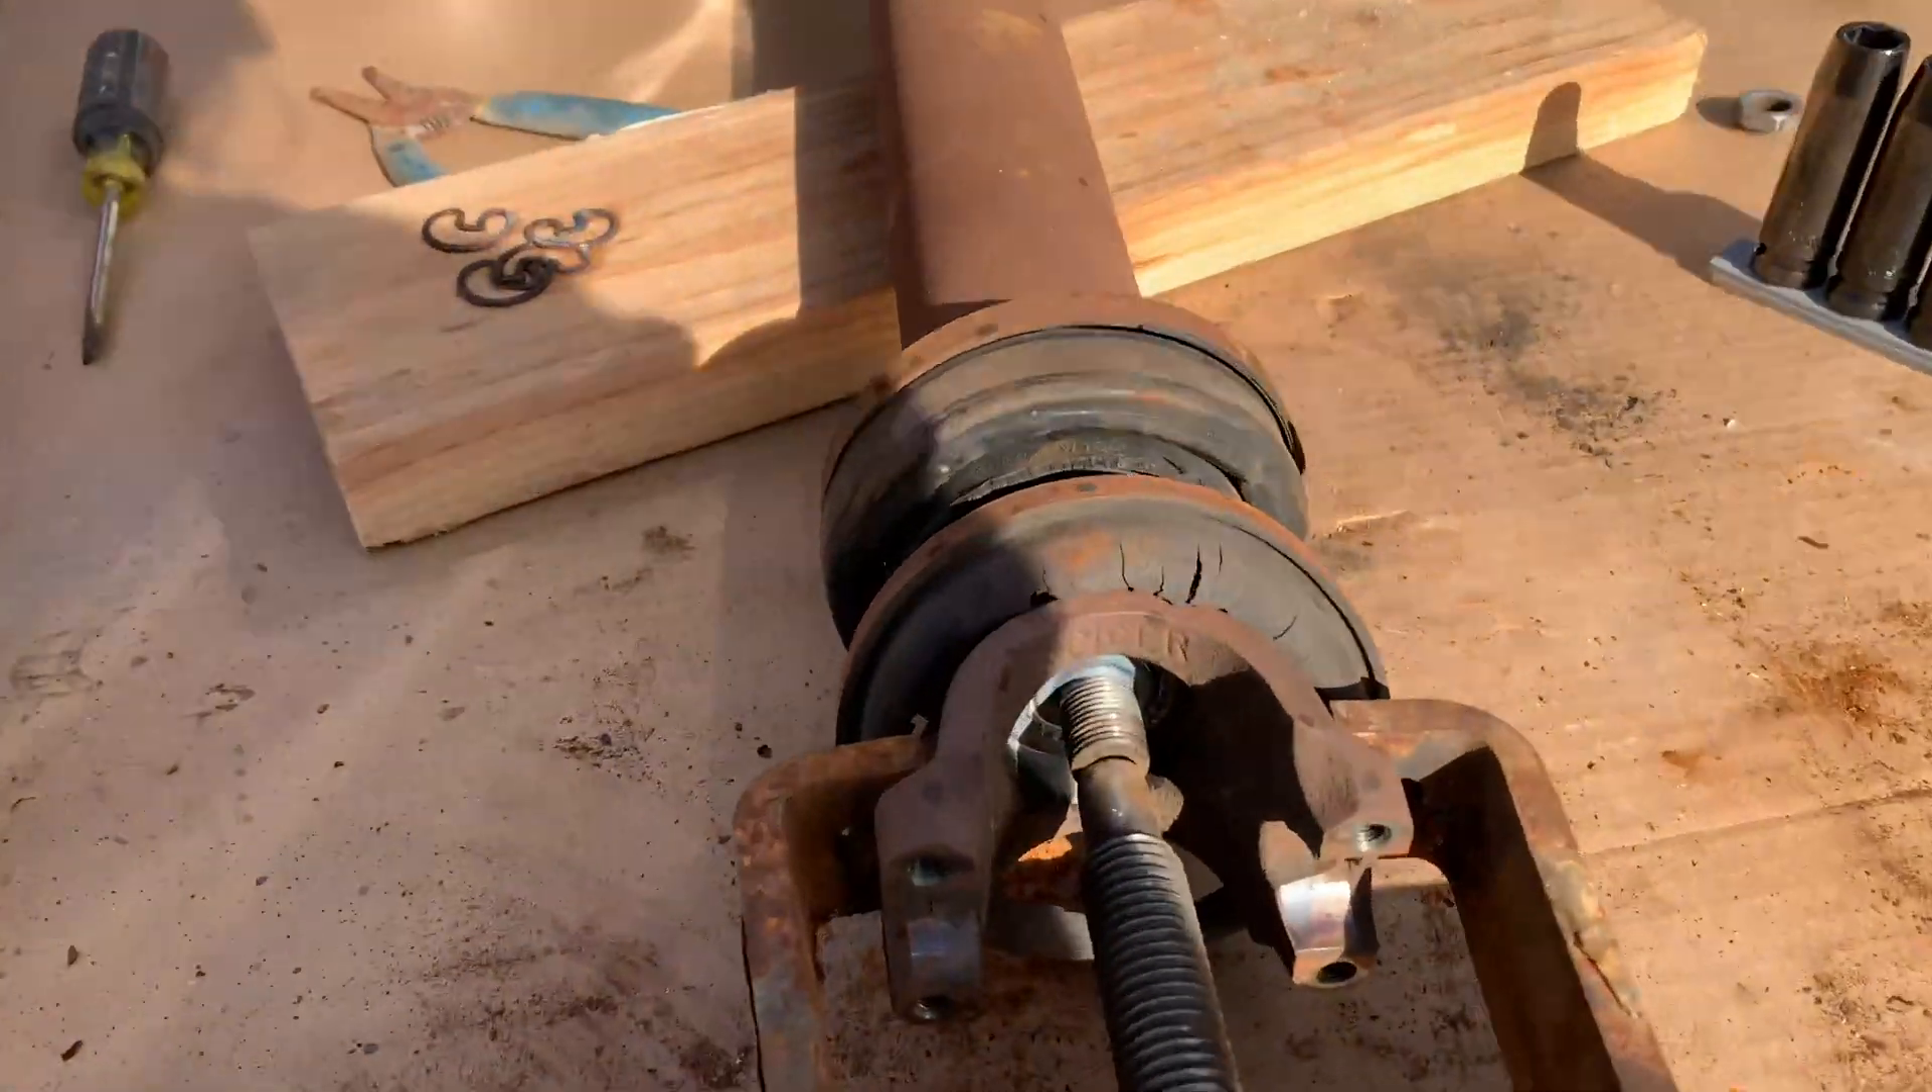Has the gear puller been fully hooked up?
Yes.